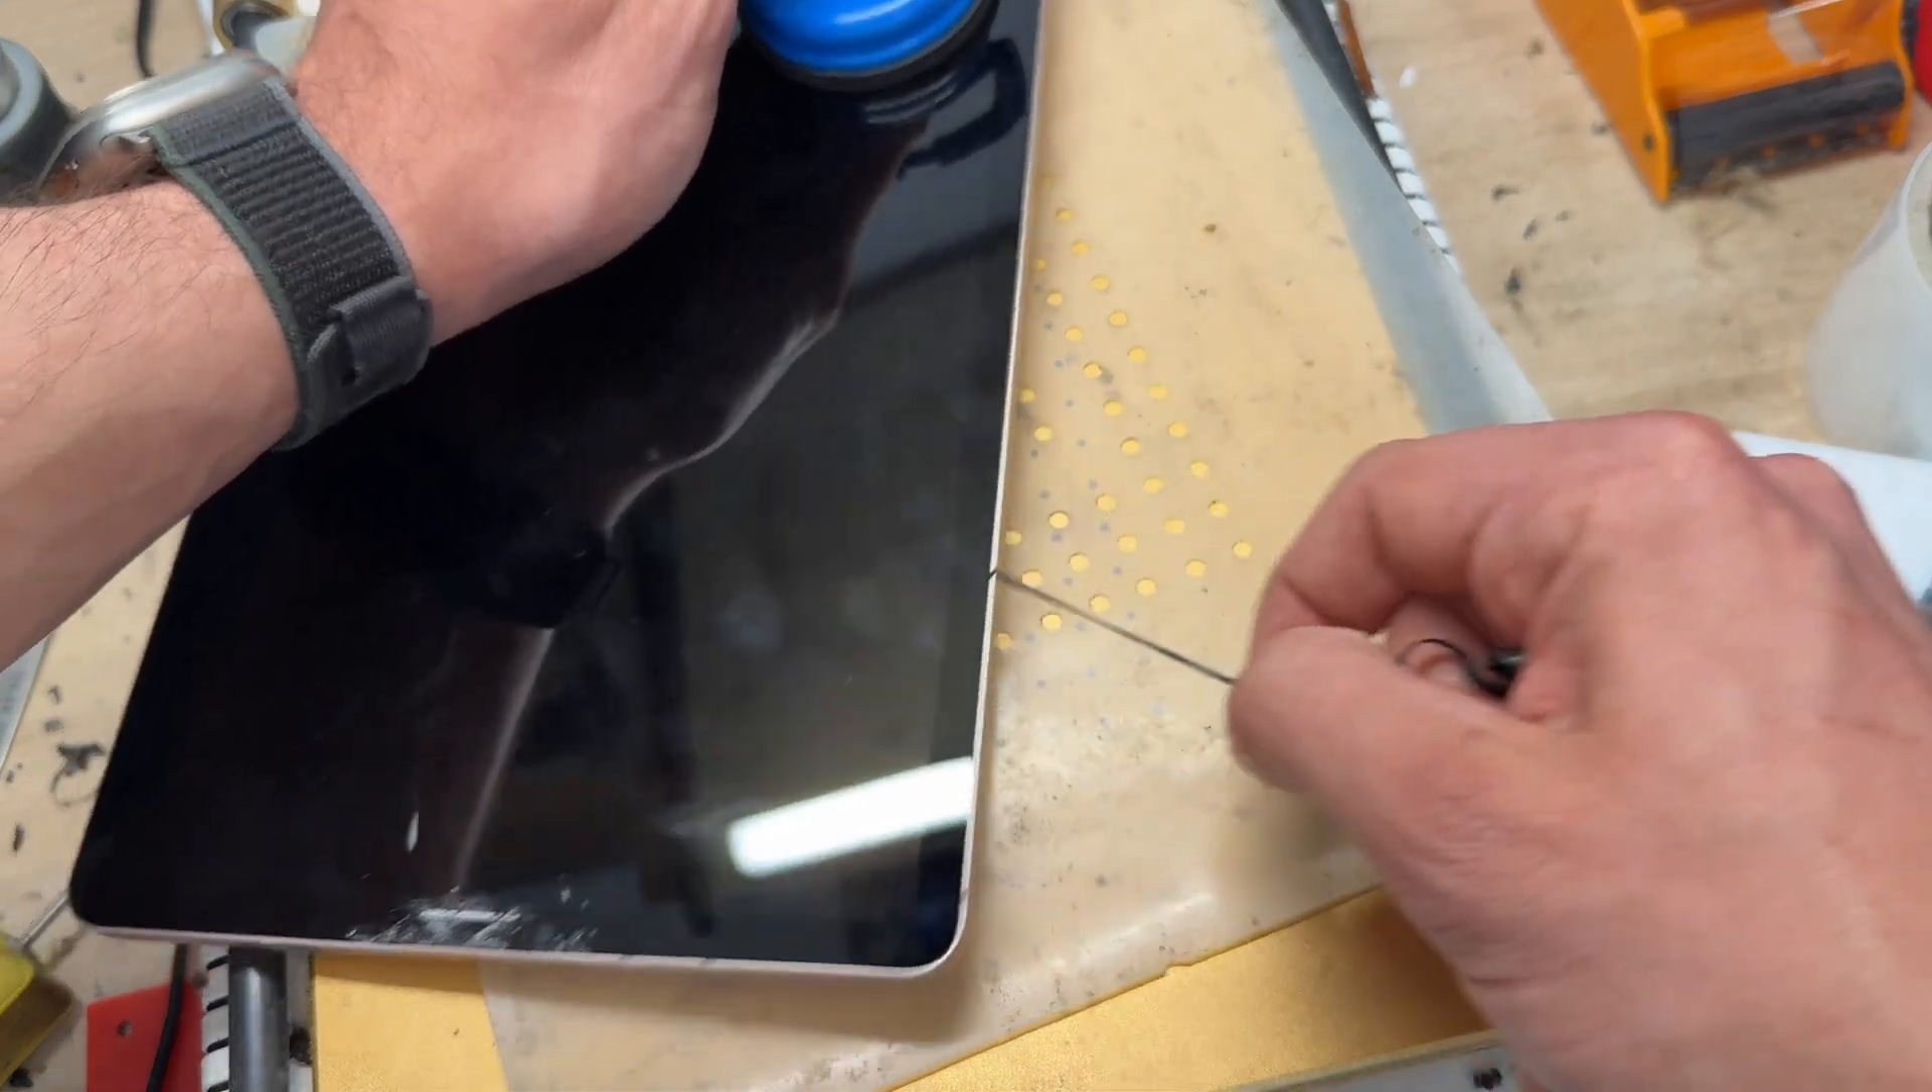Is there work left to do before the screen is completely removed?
Yes.